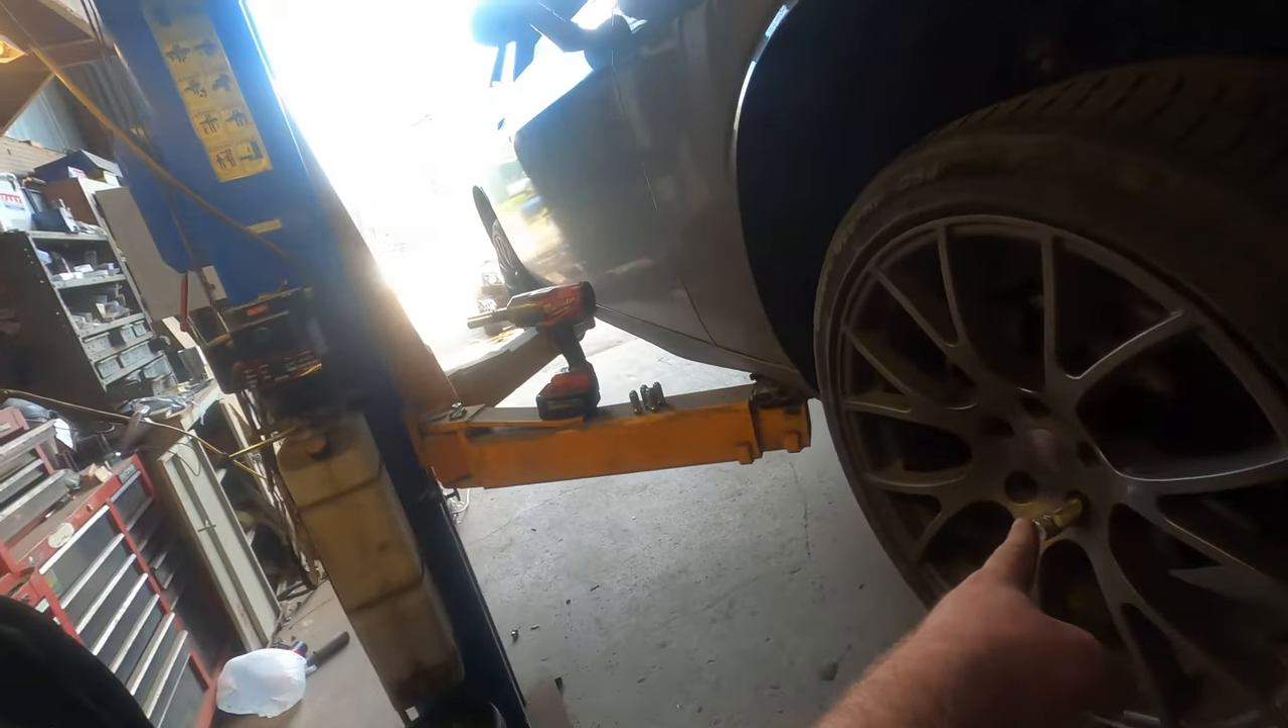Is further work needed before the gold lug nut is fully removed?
Yes.